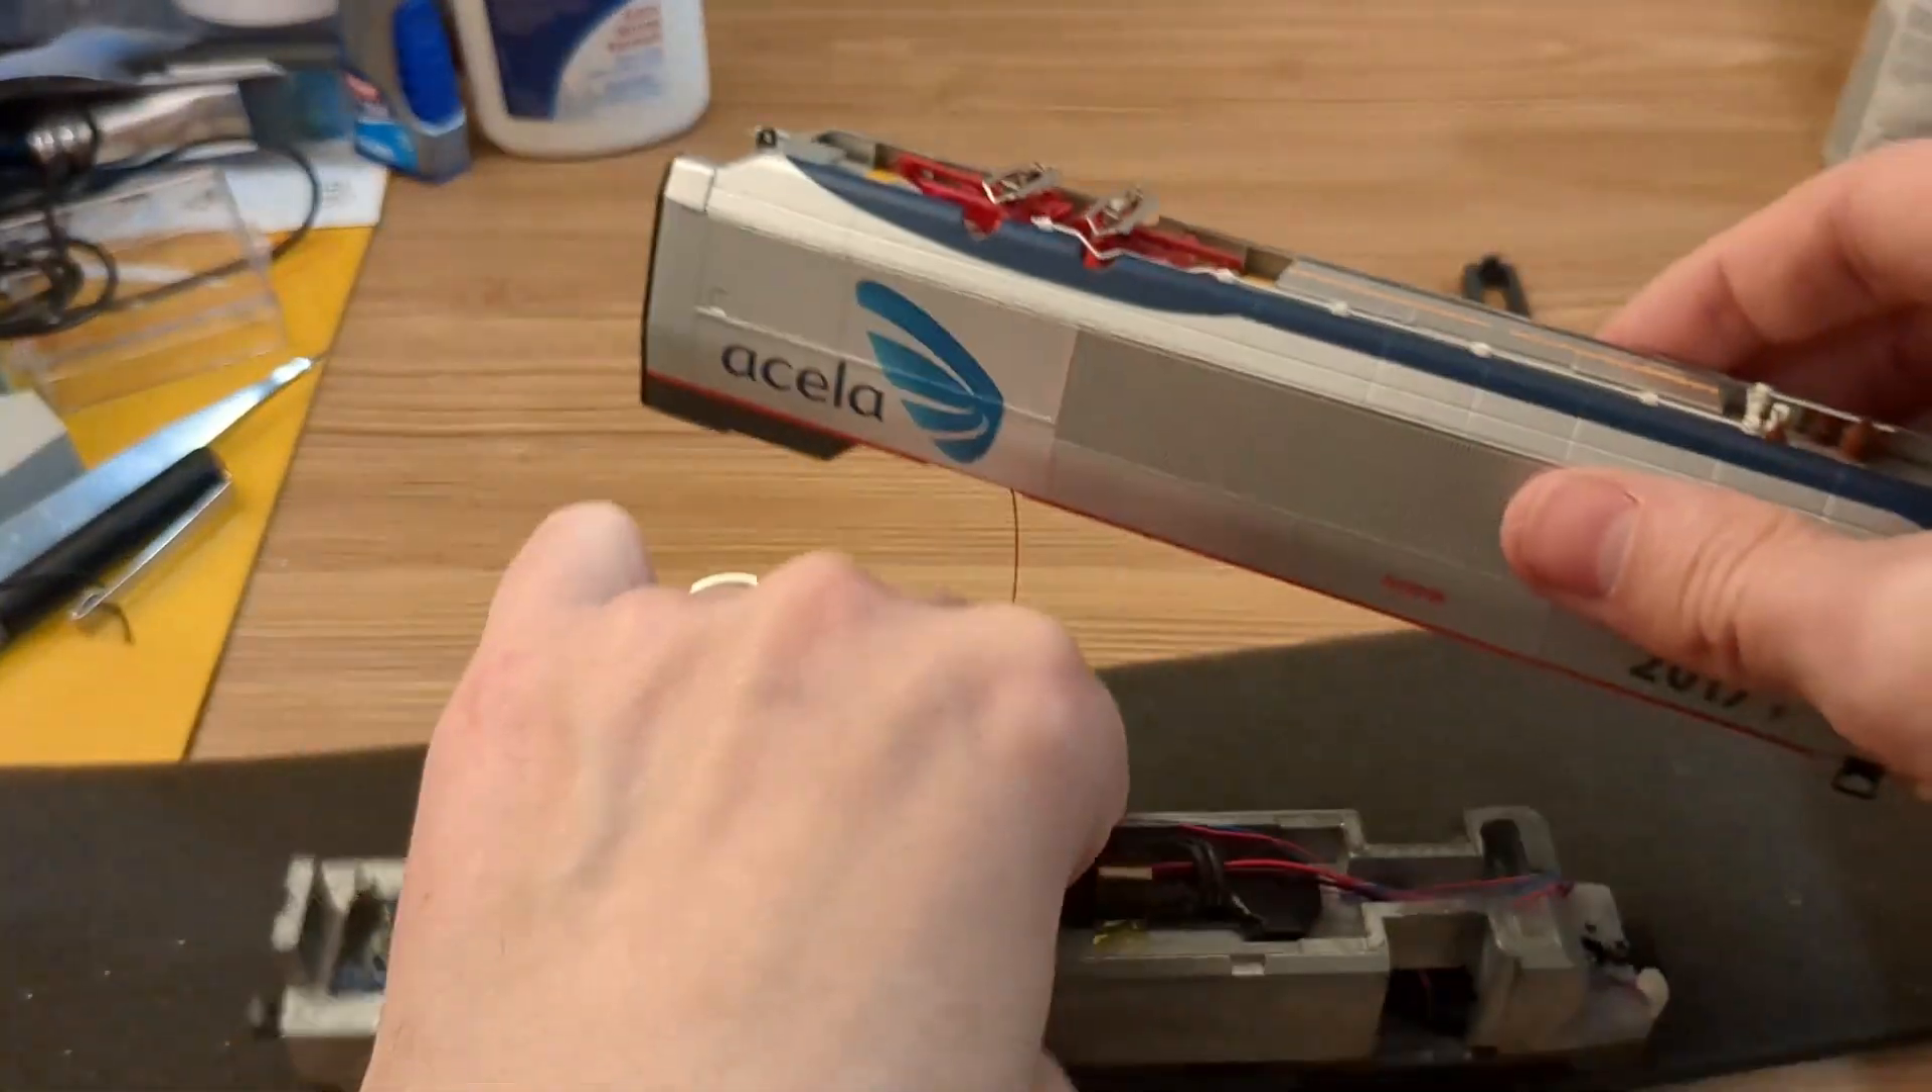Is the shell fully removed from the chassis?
Yes.